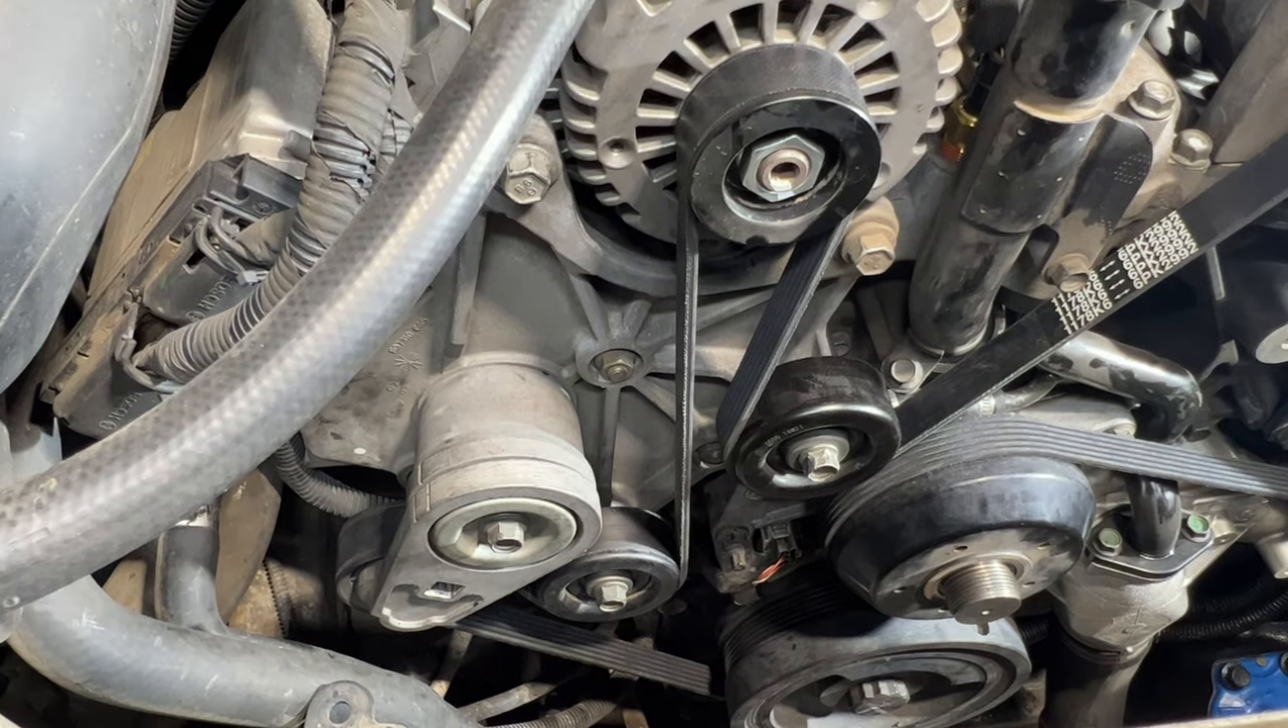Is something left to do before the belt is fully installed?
No.